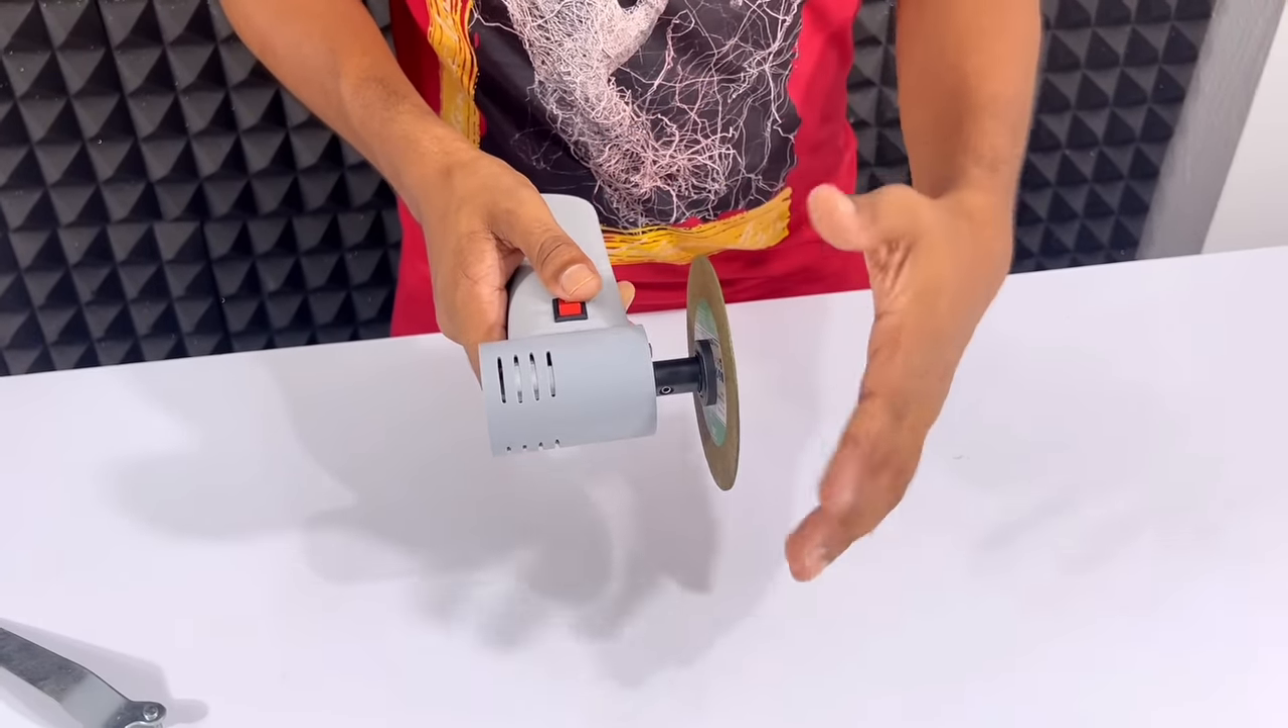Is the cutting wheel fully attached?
Yes.